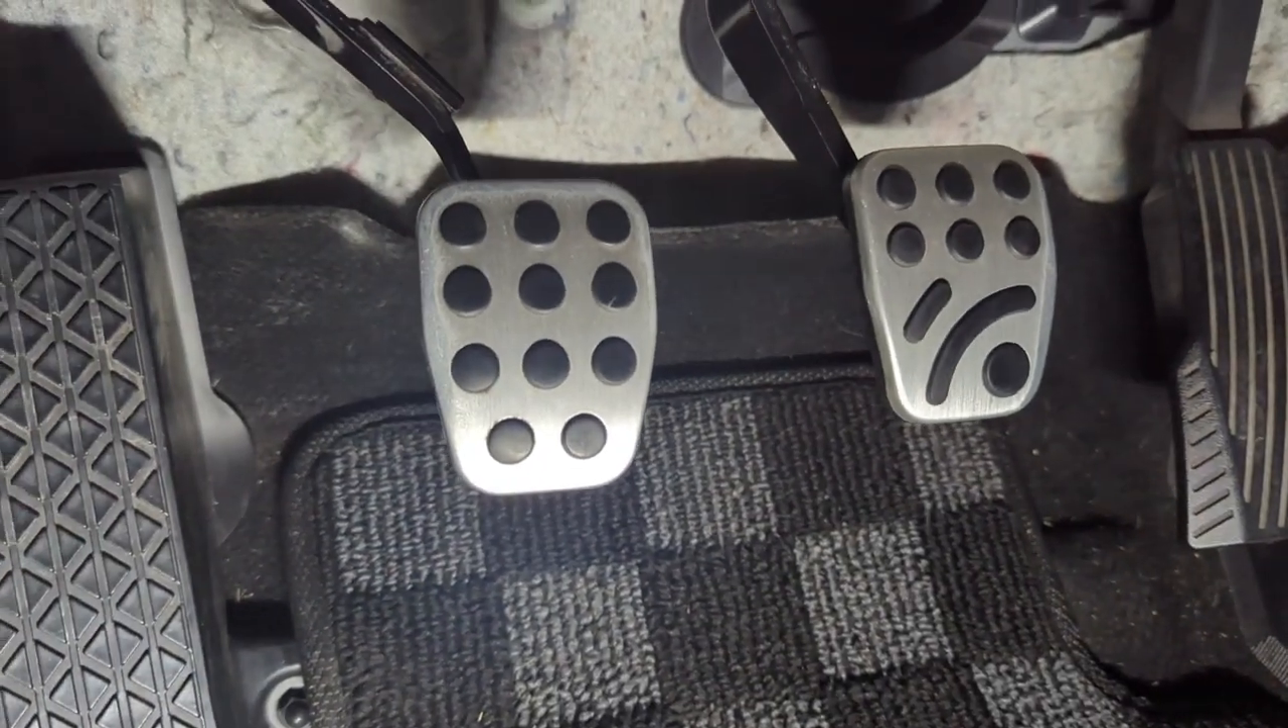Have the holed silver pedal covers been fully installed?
Yes.